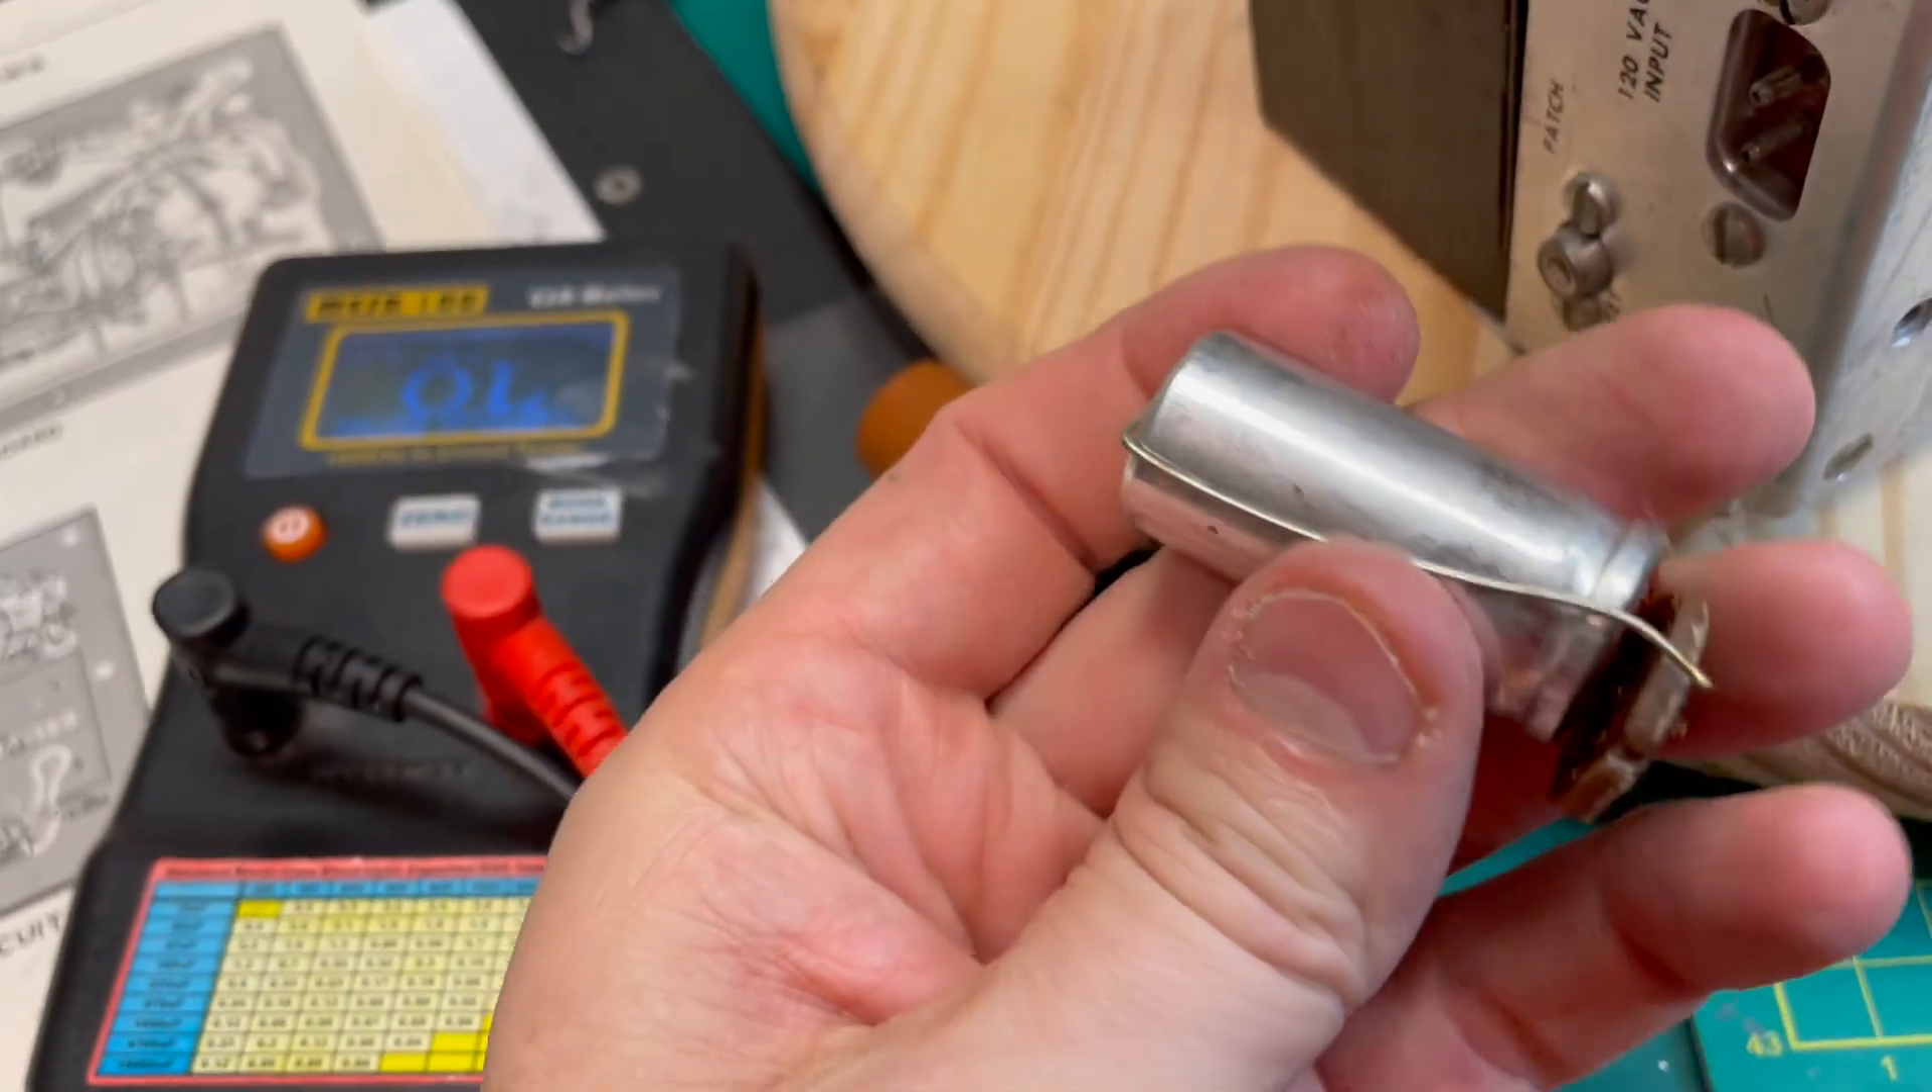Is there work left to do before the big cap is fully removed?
No.